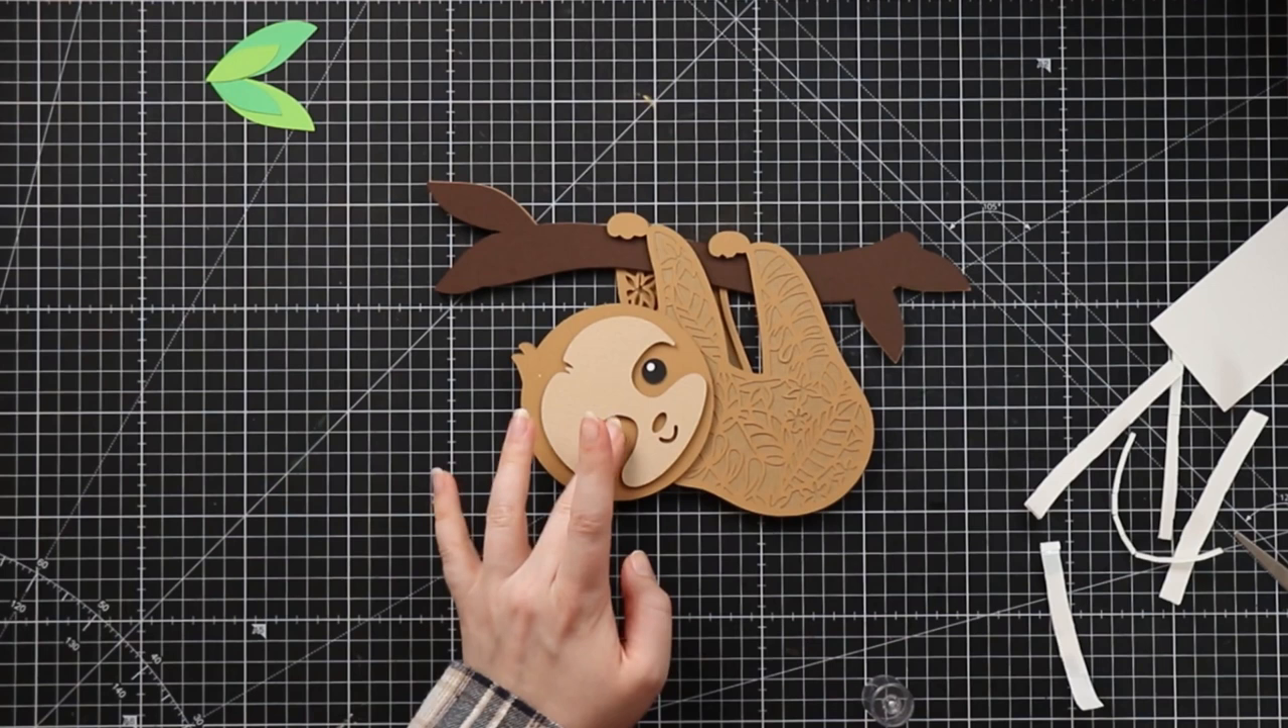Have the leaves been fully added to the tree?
No.